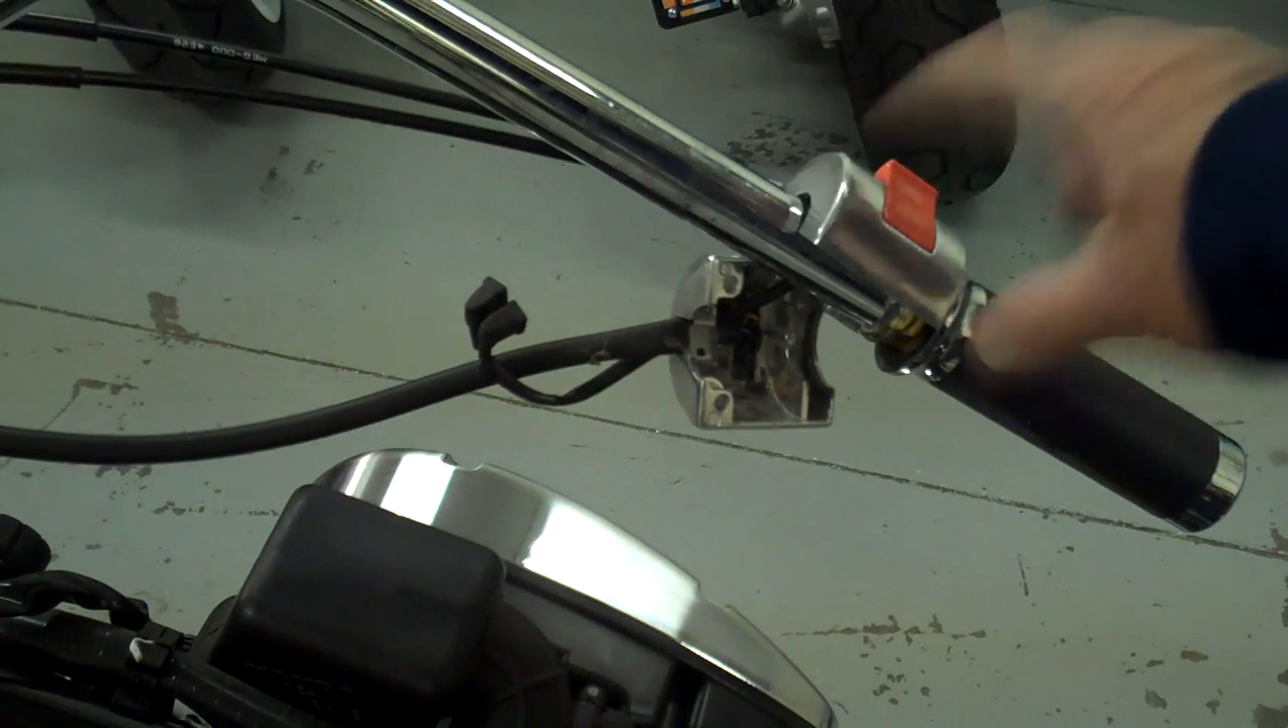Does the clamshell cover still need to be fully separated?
No.